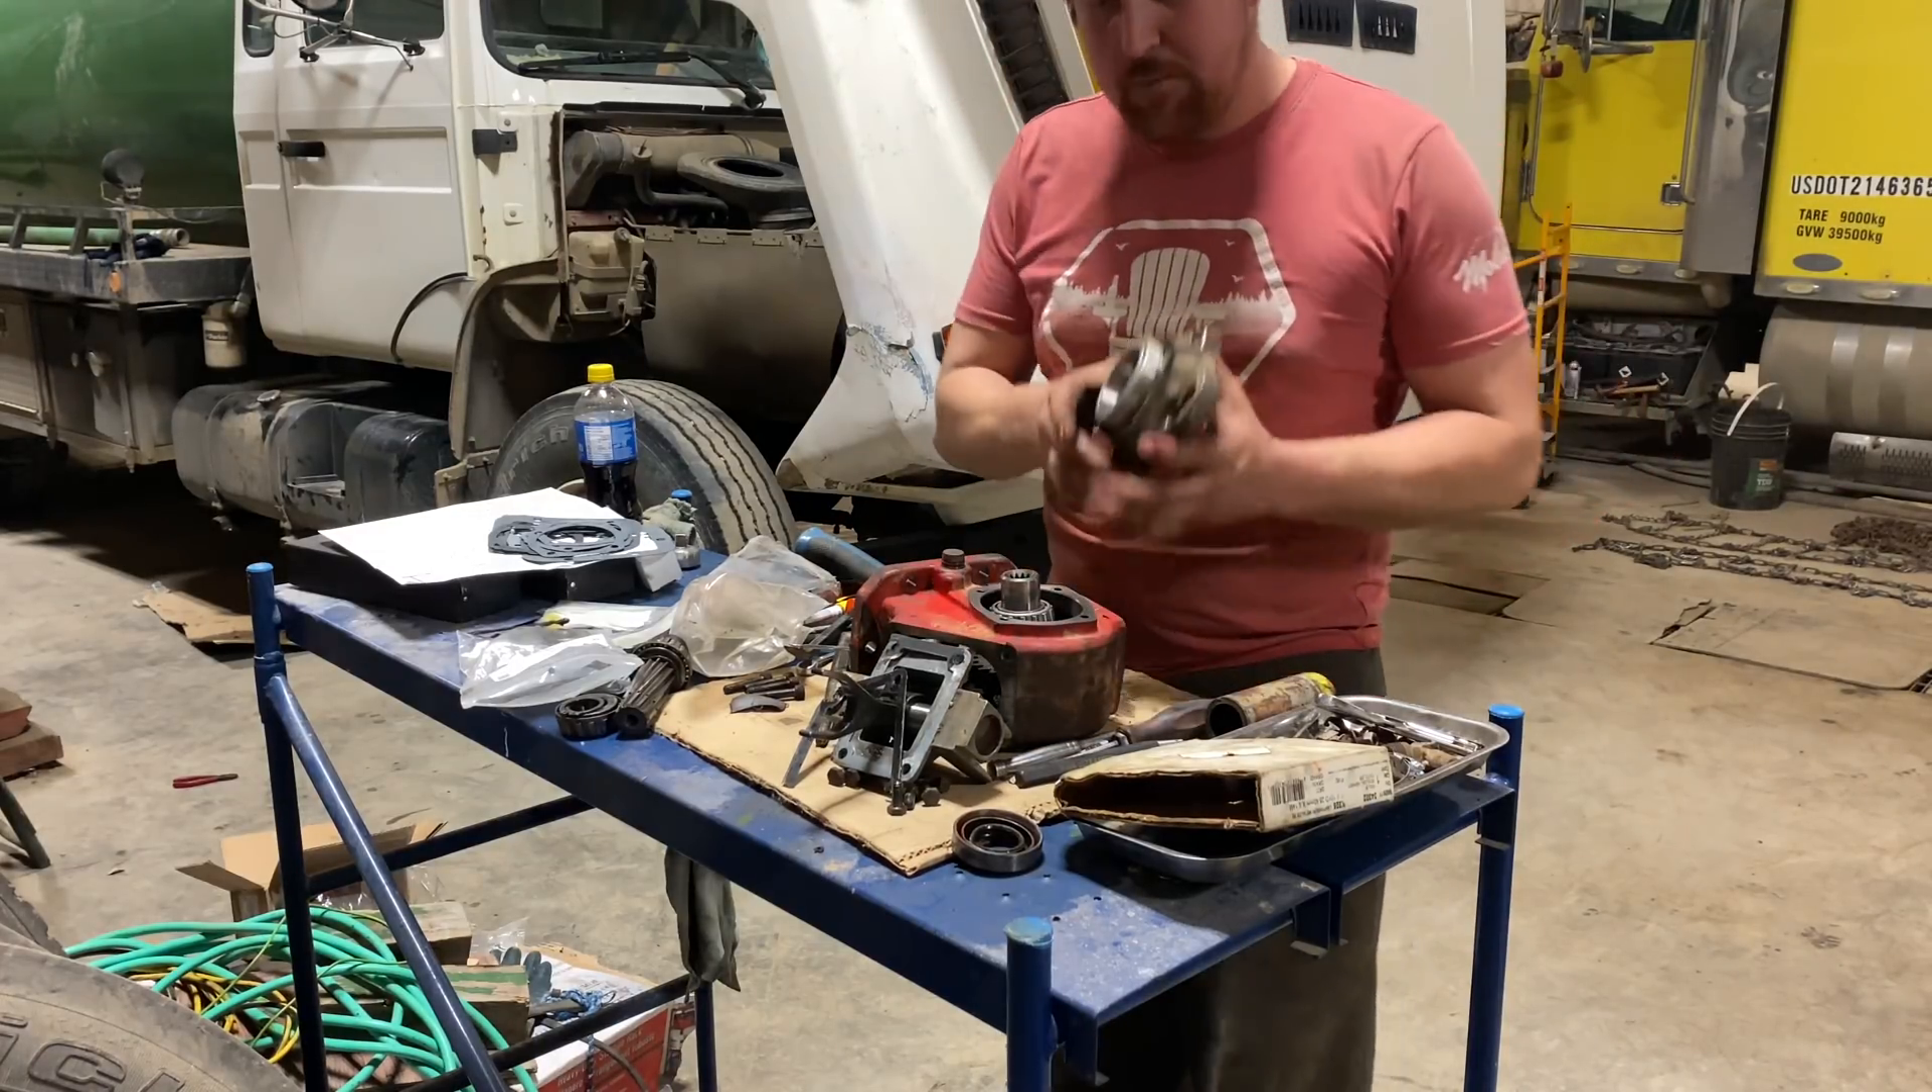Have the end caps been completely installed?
No.